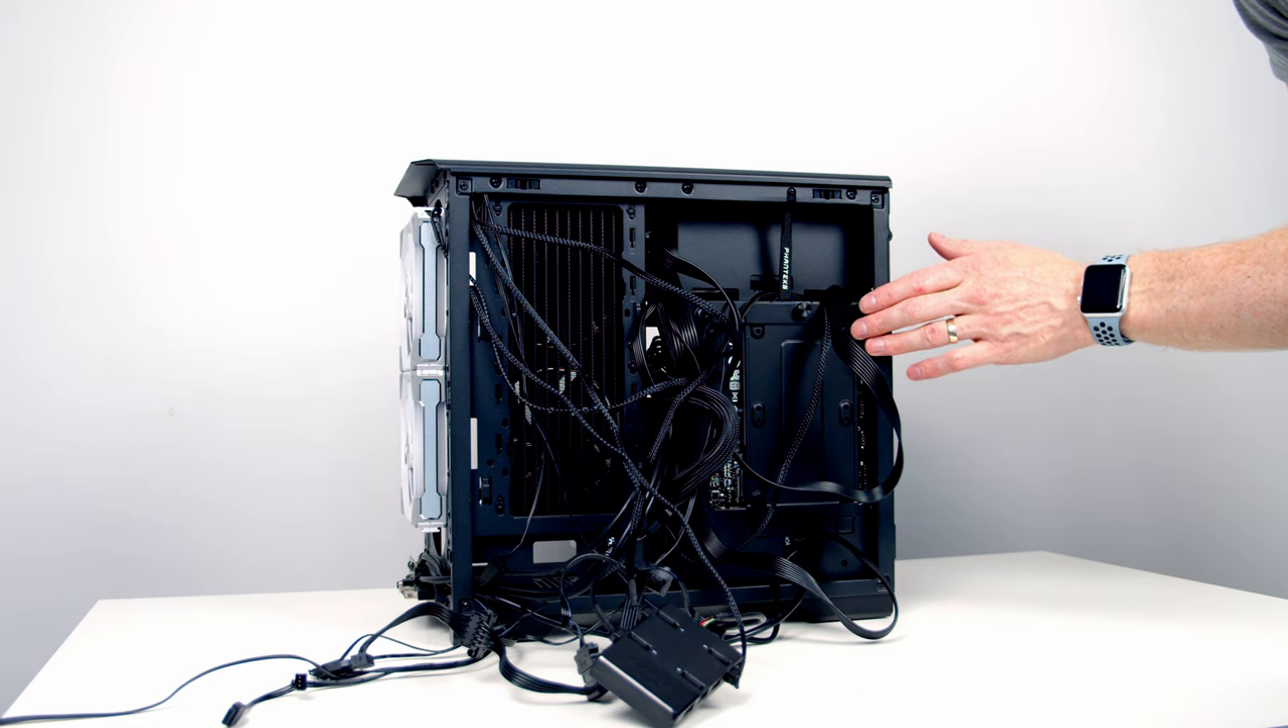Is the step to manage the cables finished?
No.